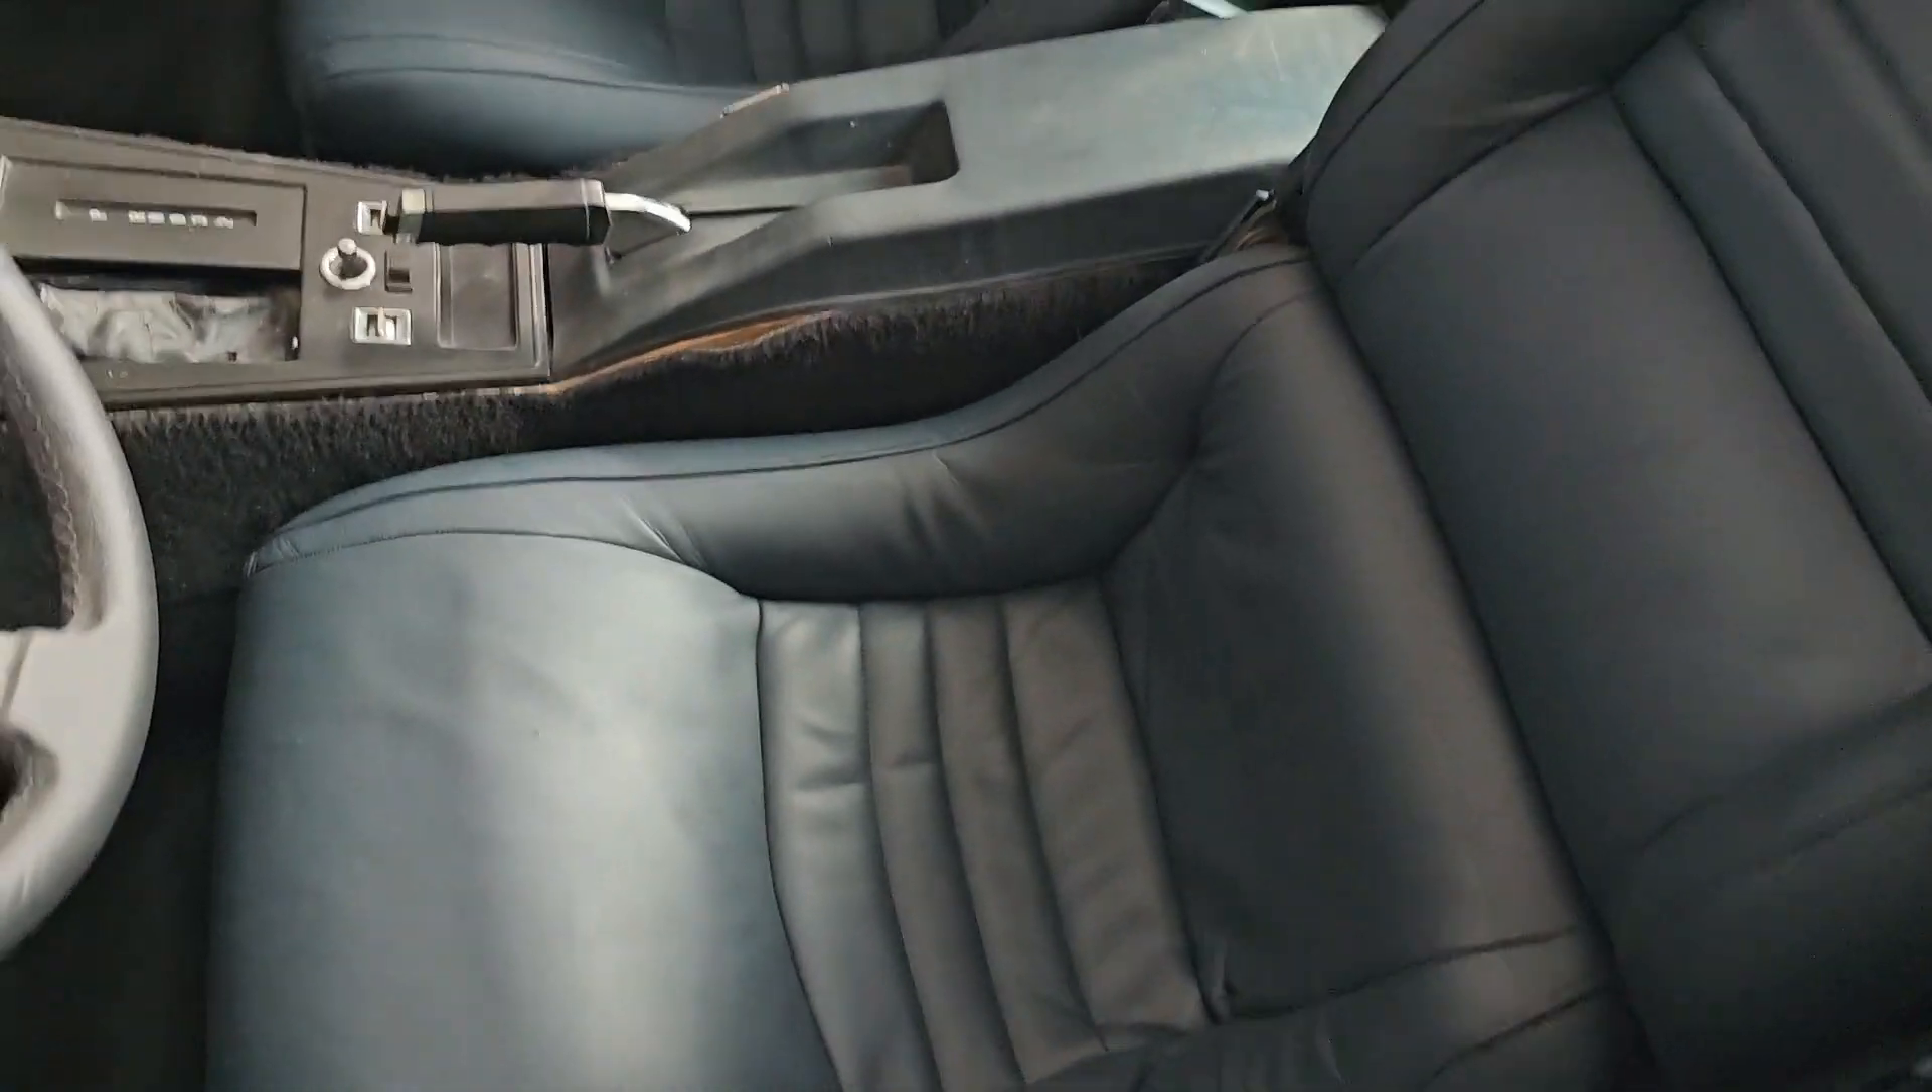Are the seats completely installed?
Yes.